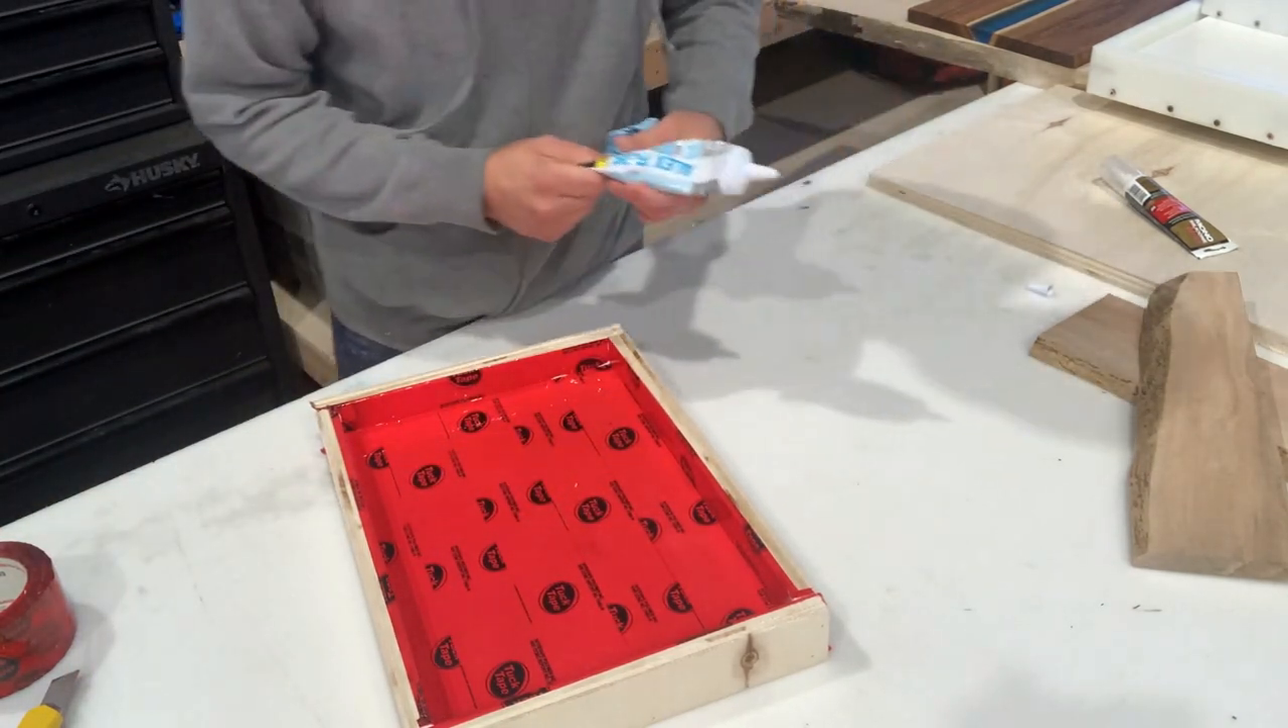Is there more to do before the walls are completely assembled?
No.